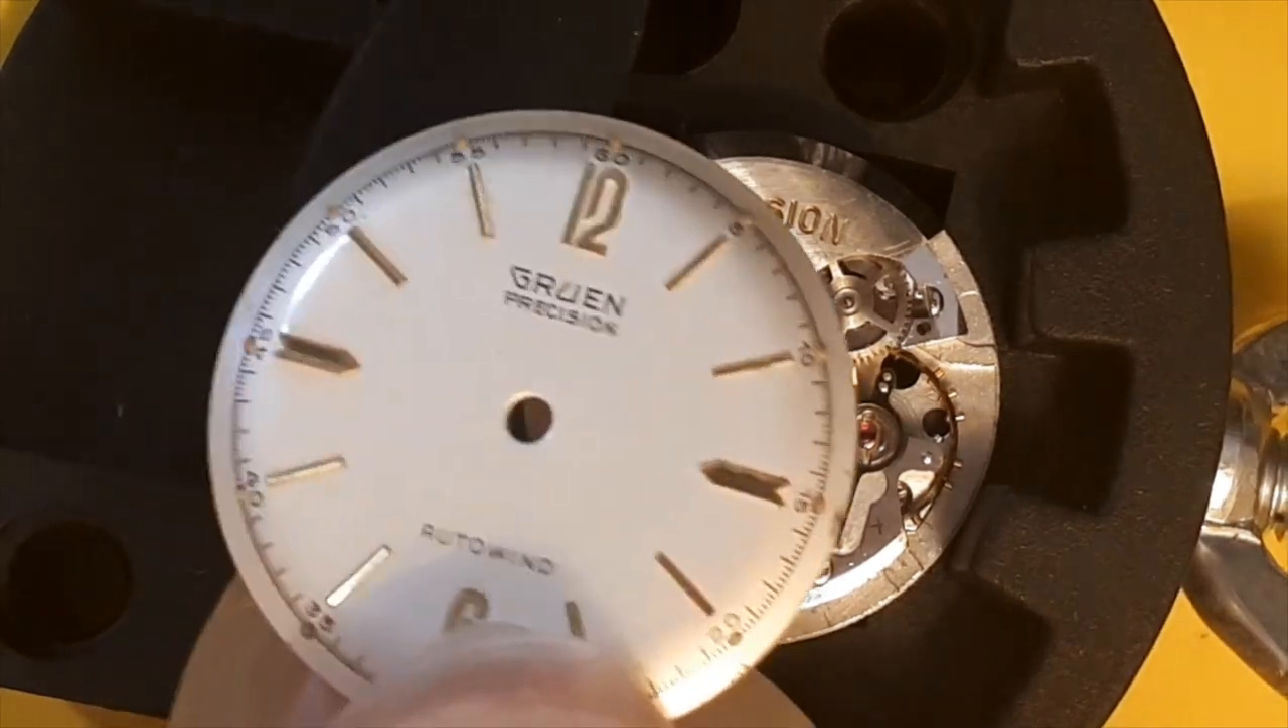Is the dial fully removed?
Yes.